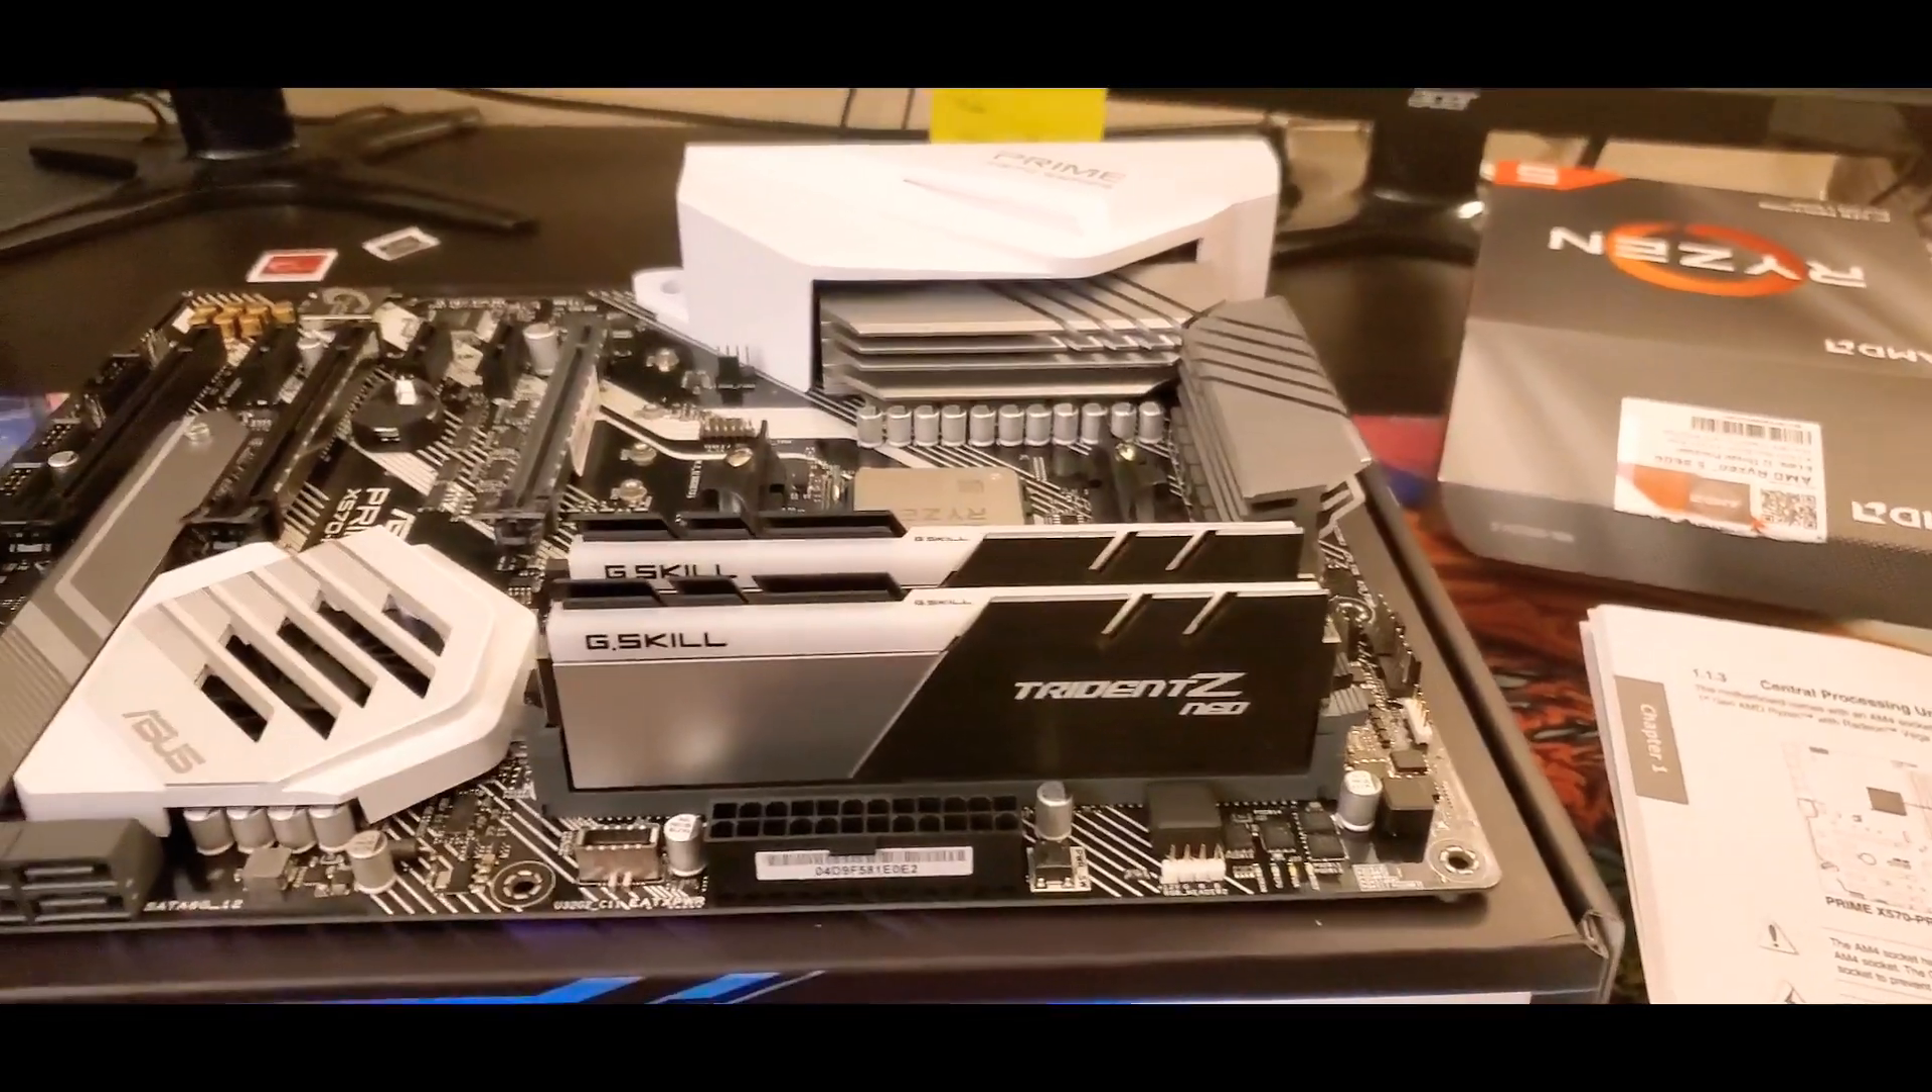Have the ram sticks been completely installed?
Yes.